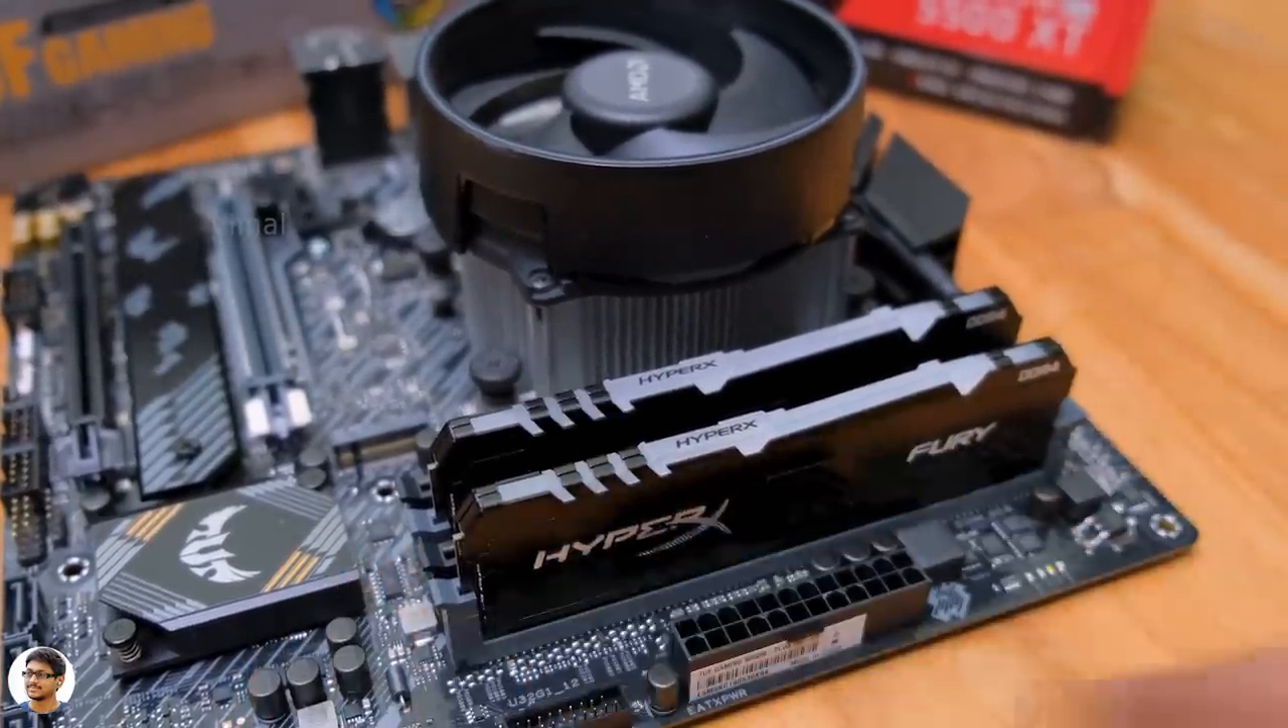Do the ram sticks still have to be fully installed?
No.